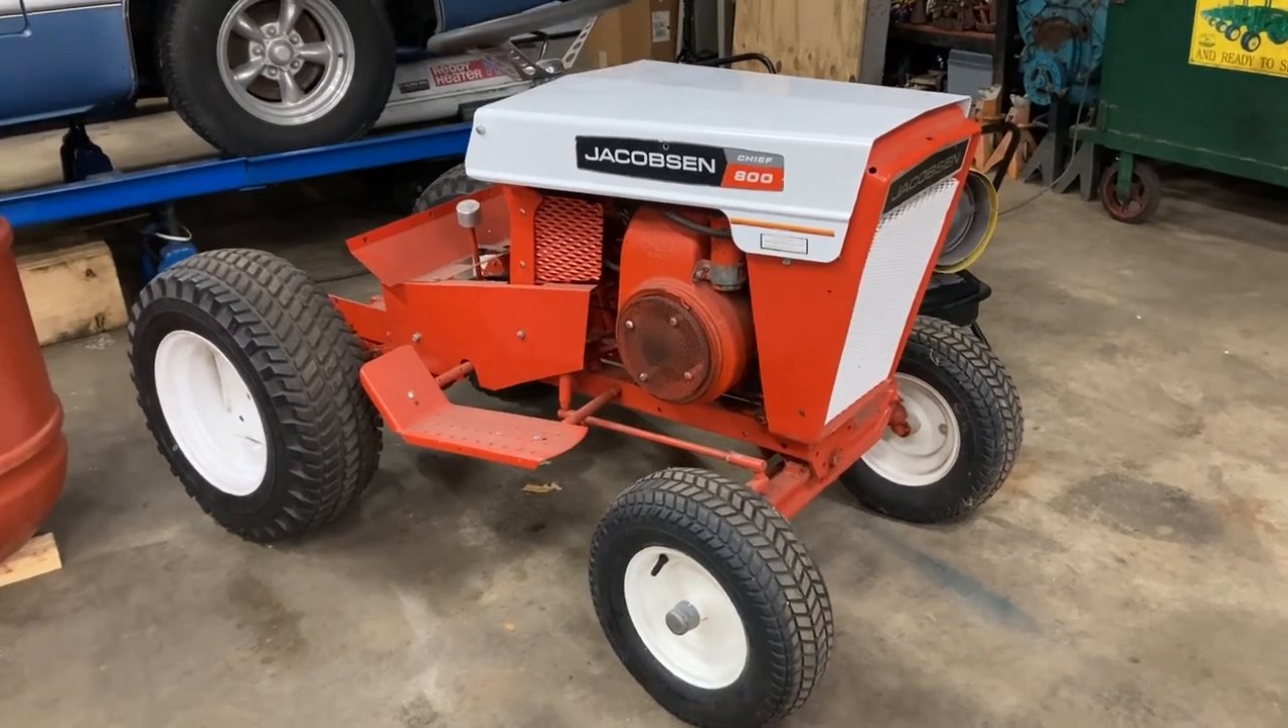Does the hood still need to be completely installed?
No.